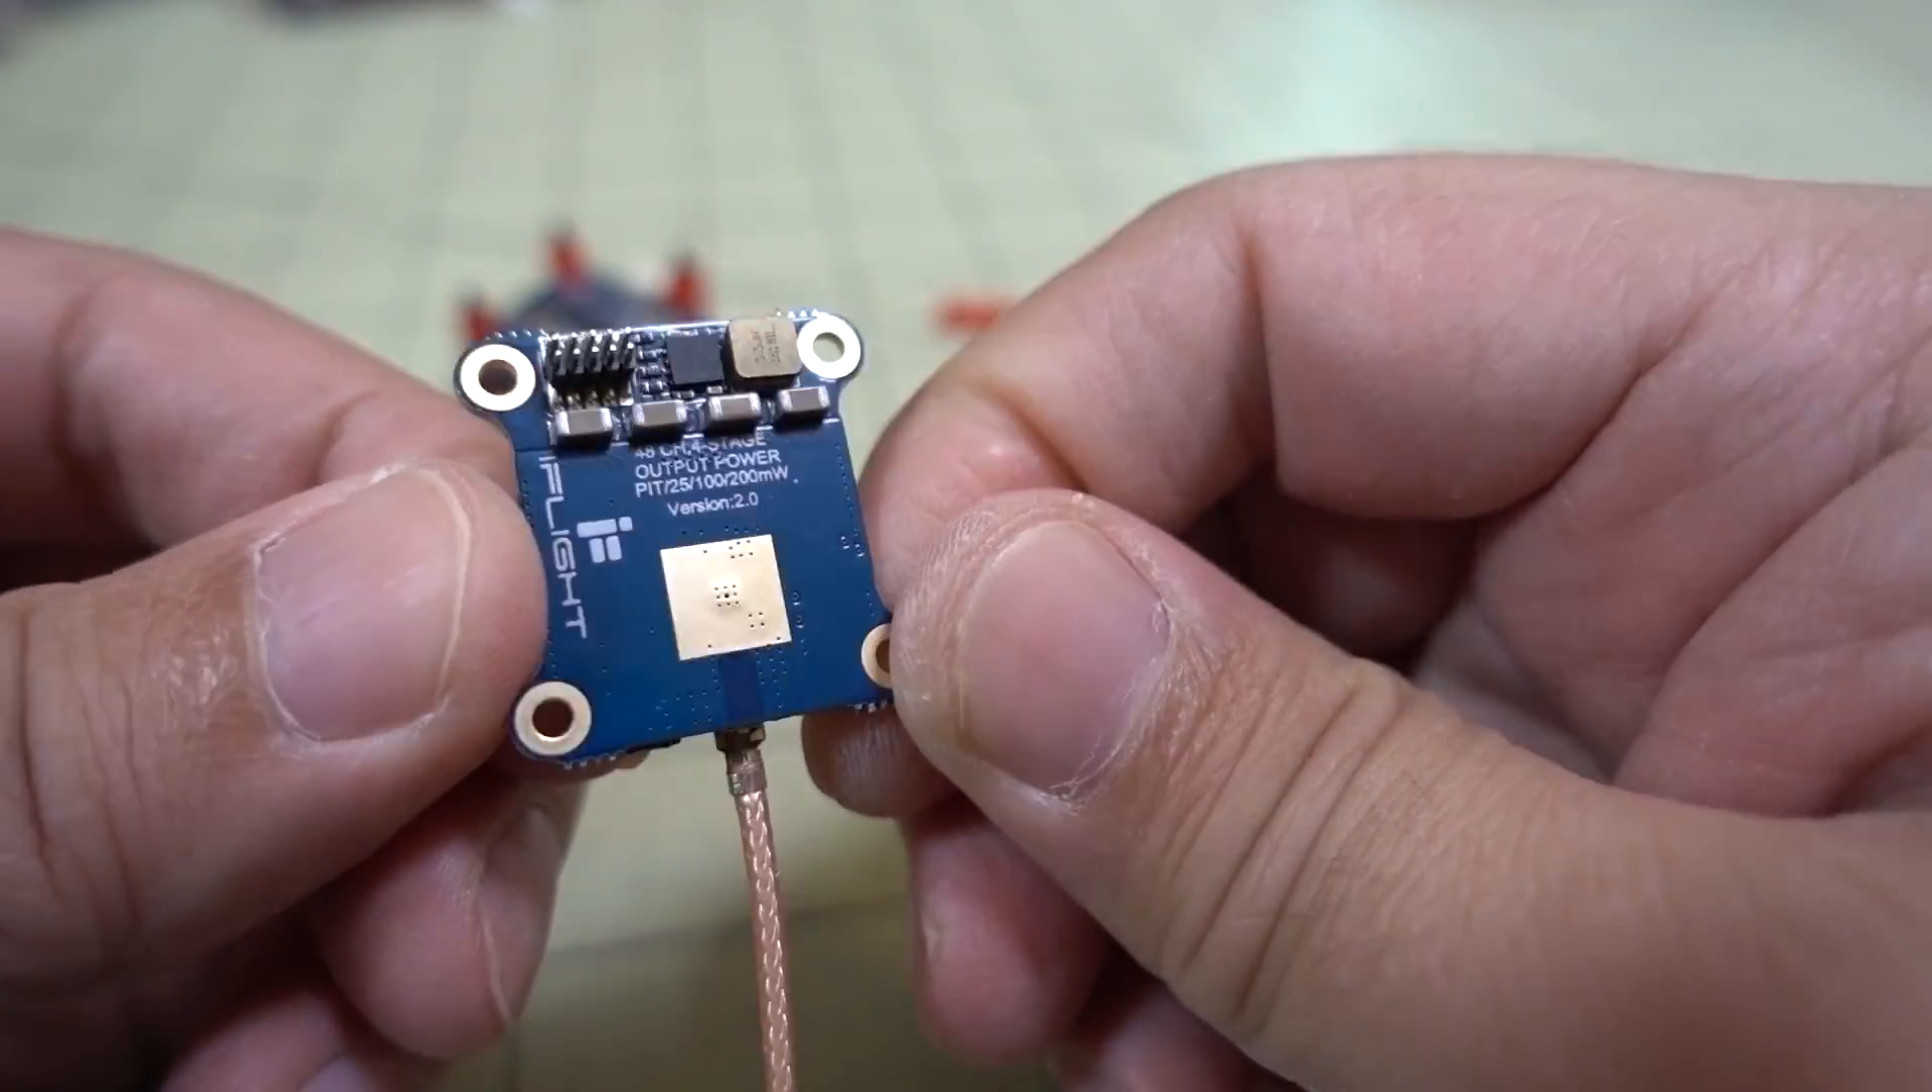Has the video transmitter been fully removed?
Yes.